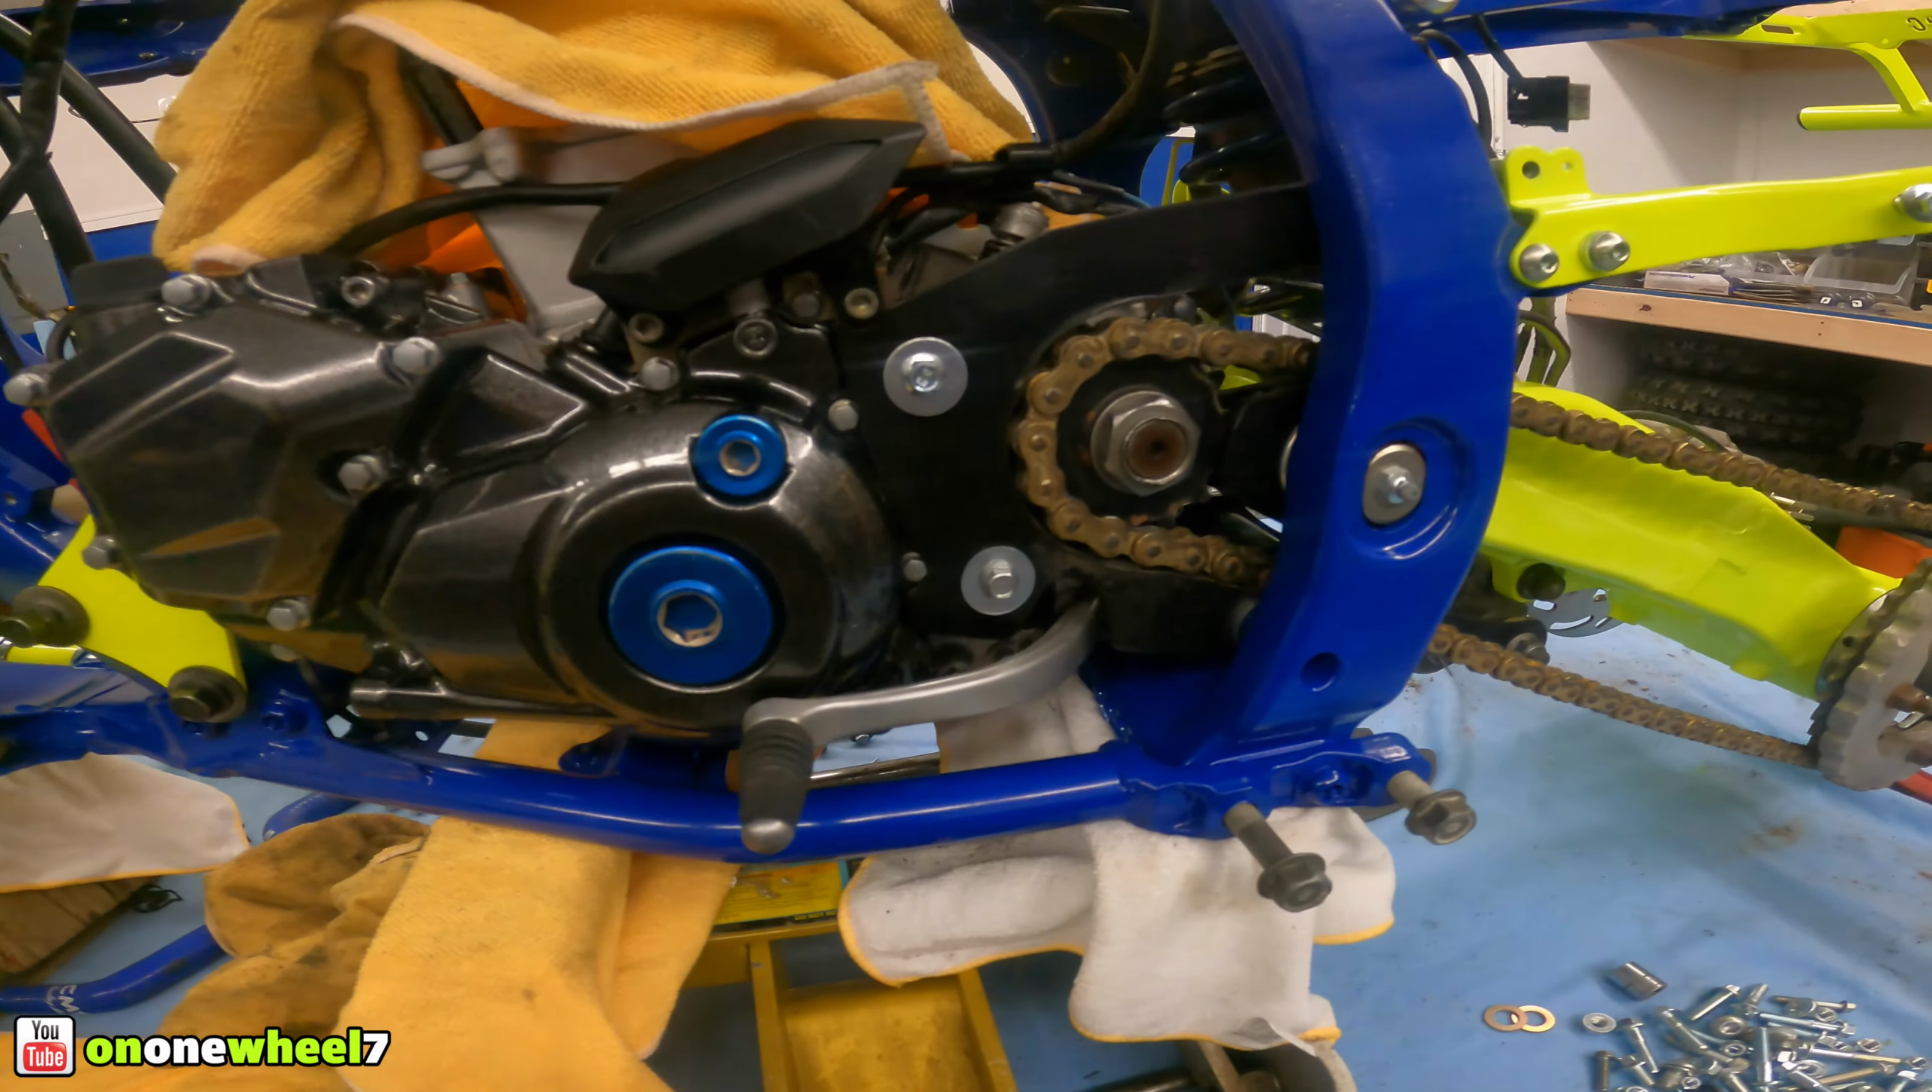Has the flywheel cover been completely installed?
Yes.